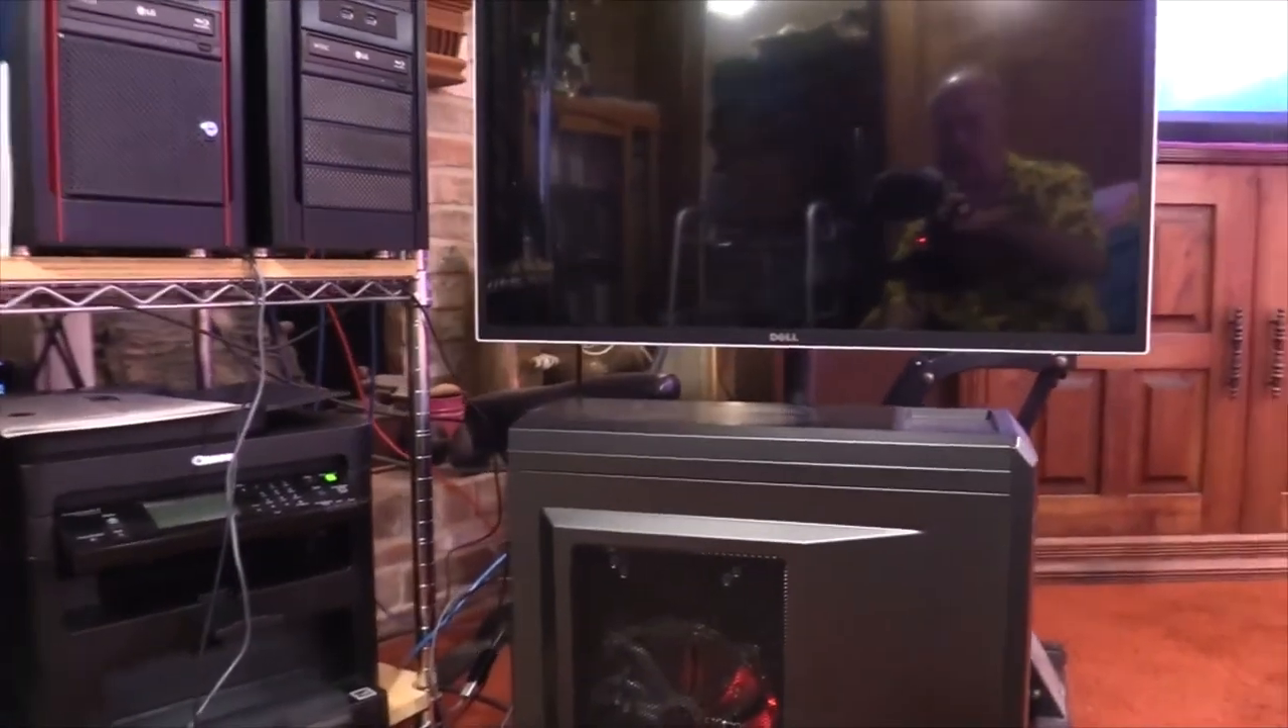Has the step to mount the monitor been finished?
Yes.